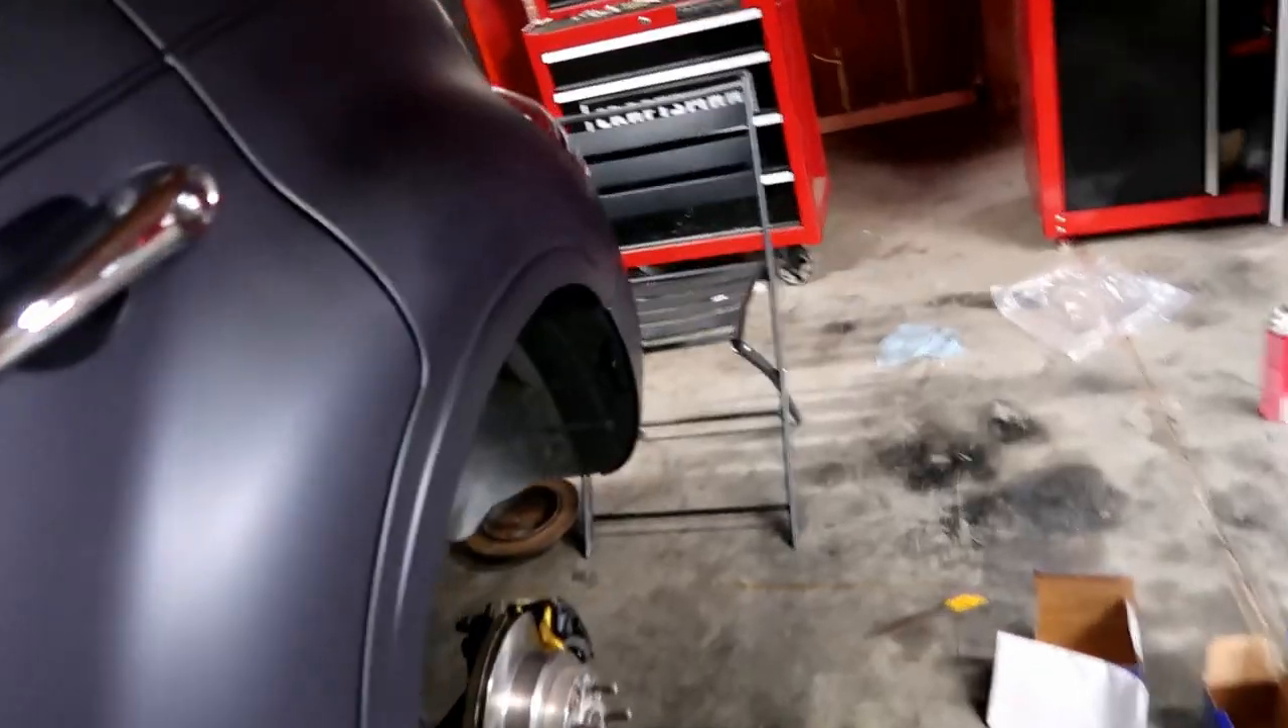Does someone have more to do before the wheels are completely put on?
Yes.